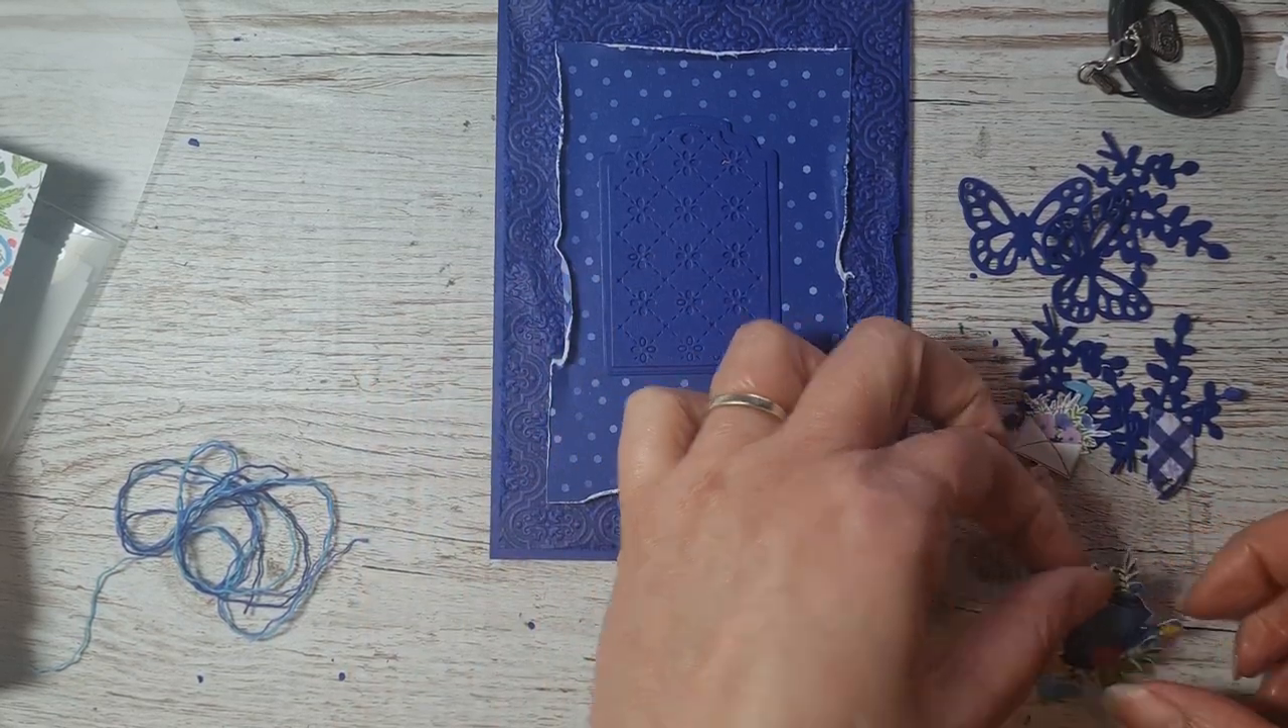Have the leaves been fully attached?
No.